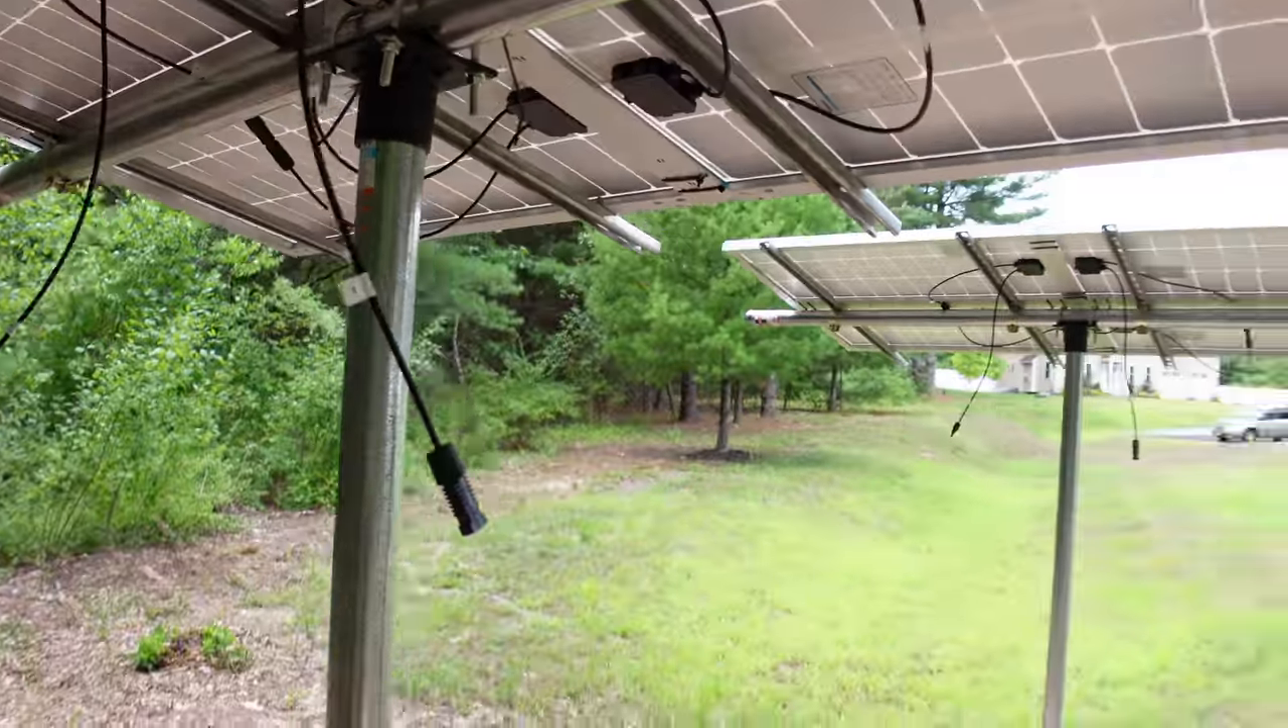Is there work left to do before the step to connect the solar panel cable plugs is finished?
Yes.